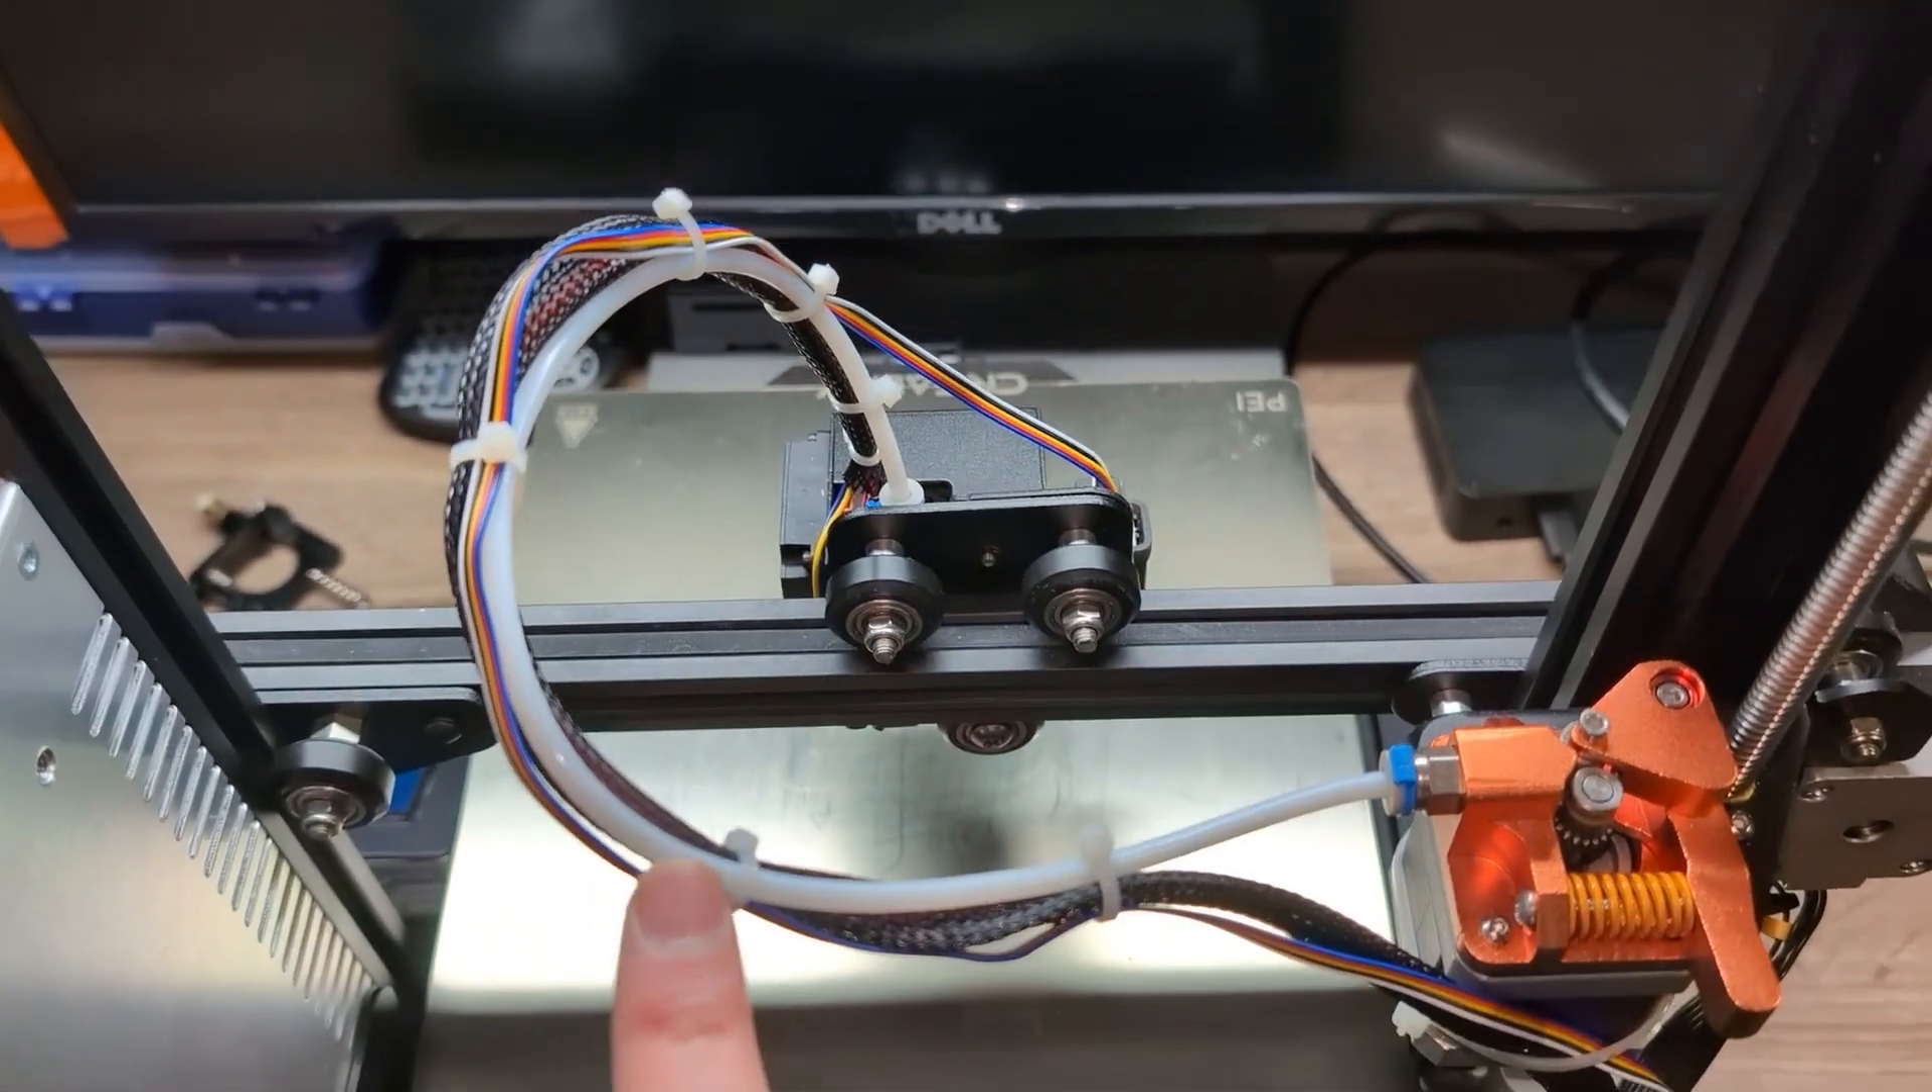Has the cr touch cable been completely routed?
Yes.